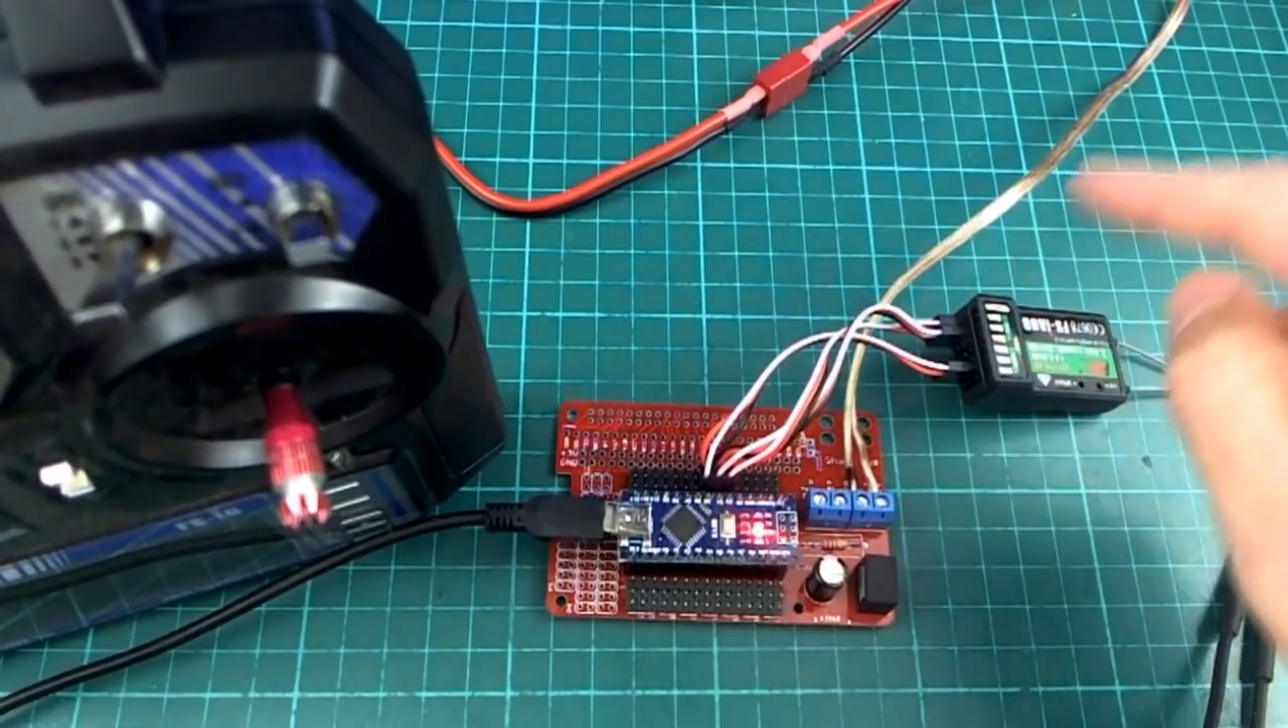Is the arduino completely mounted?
Yes.